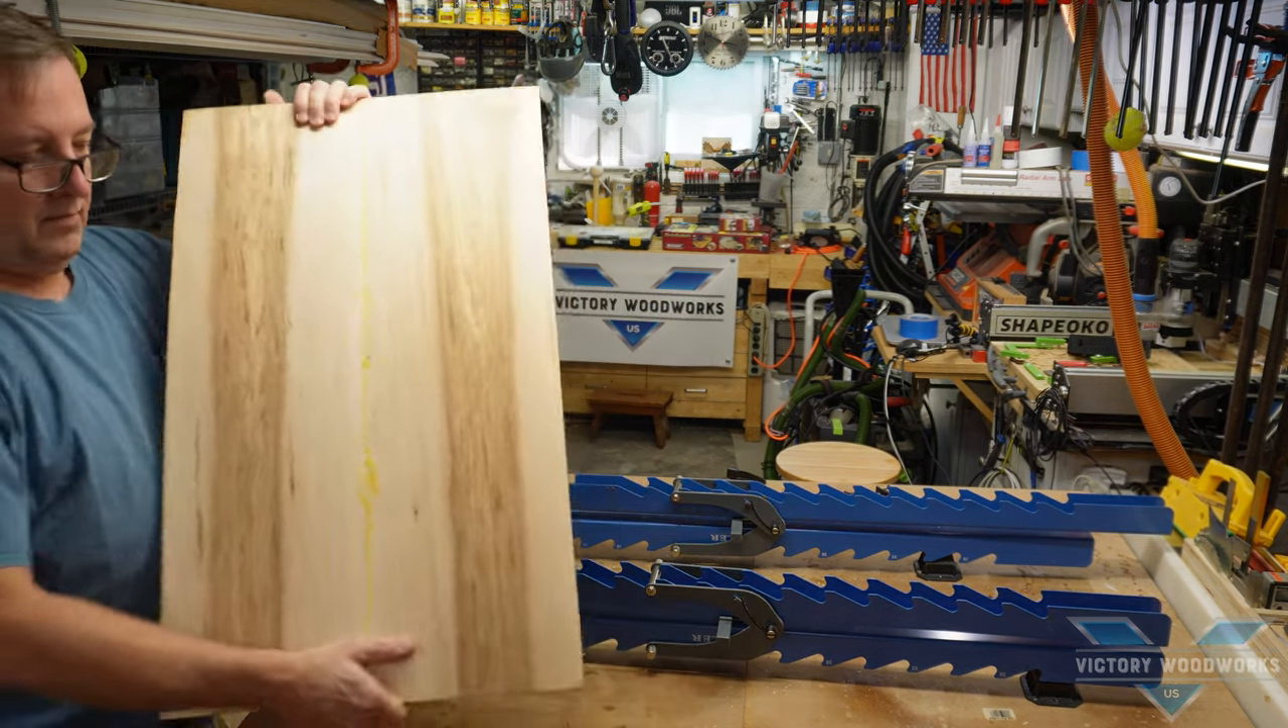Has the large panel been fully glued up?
Yes.